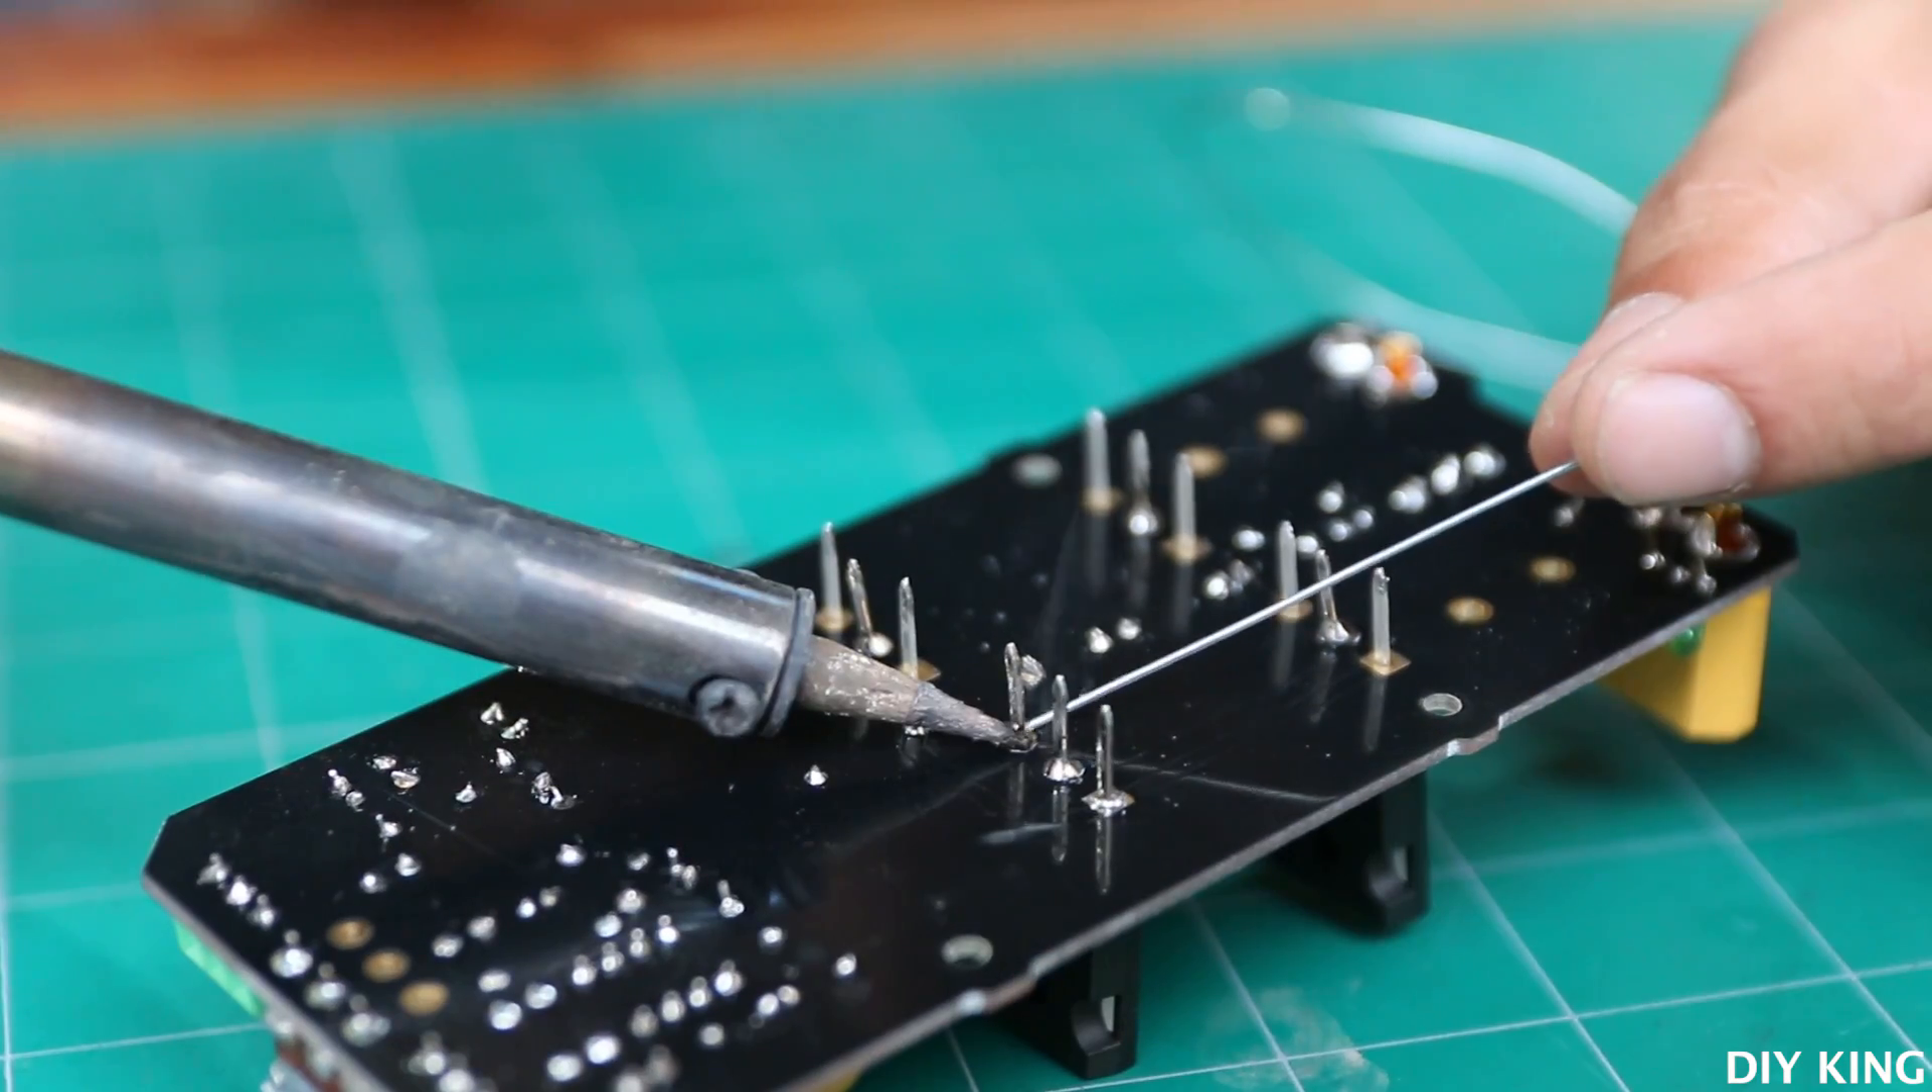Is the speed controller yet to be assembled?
Yes.